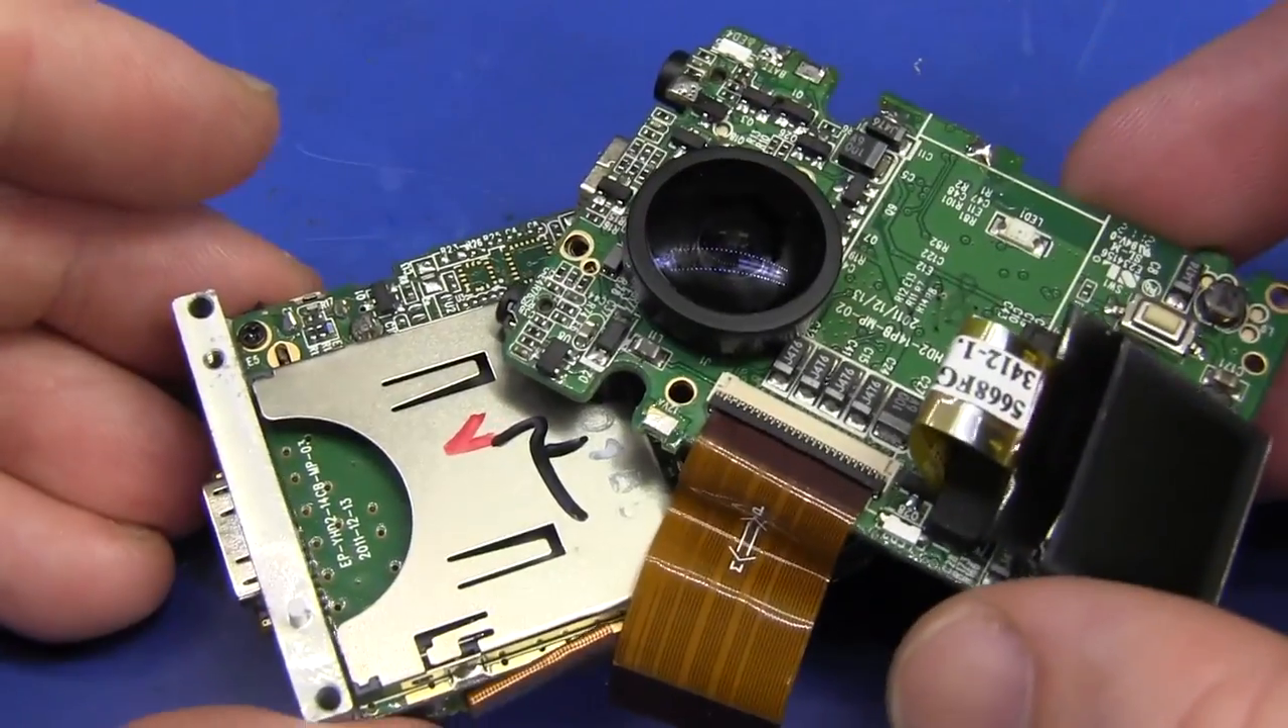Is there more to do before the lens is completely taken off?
Yes.